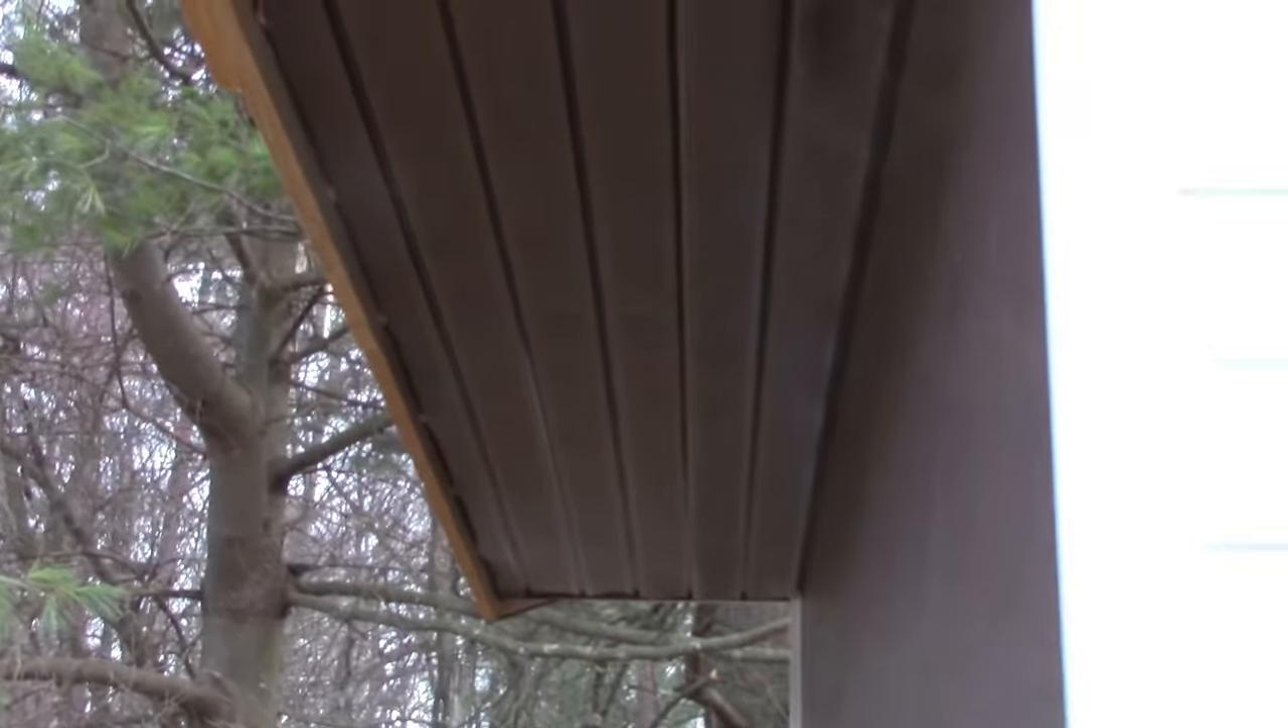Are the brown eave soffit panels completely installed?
Yes.